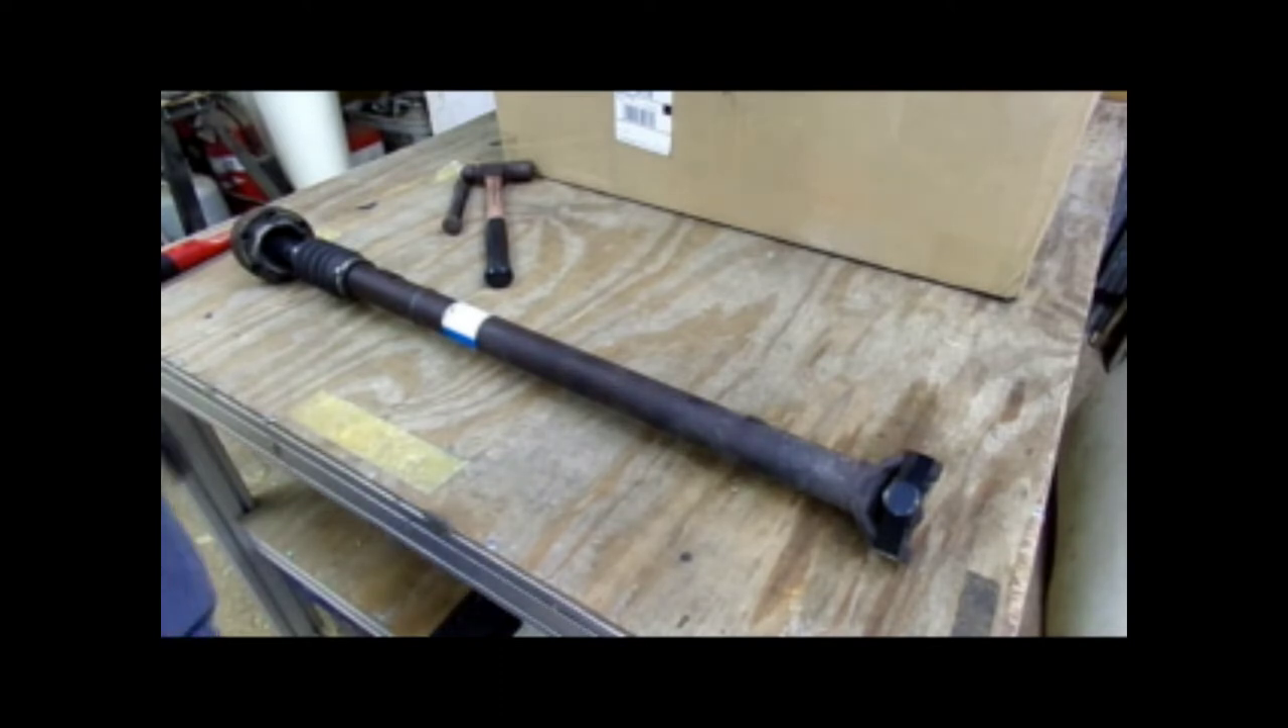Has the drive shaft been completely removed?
Yes.